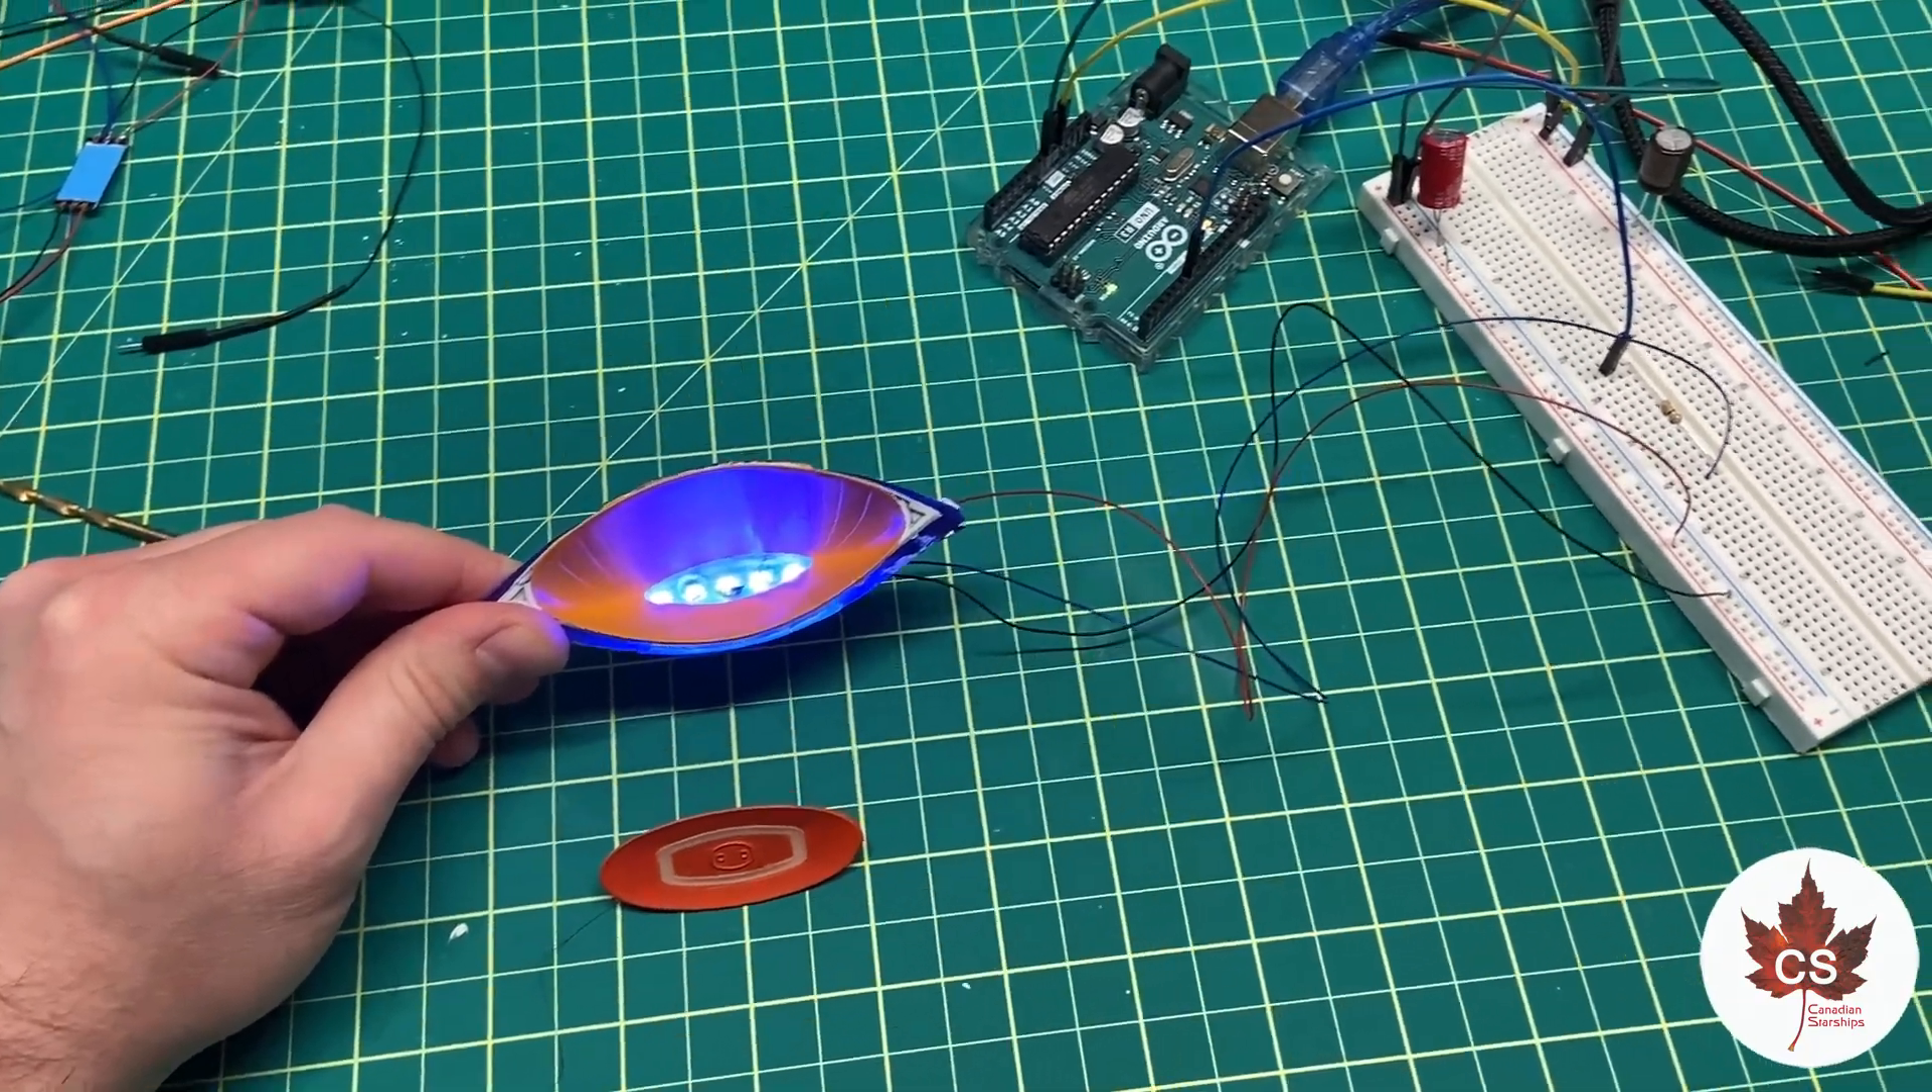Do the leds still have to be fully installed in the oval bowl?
No.